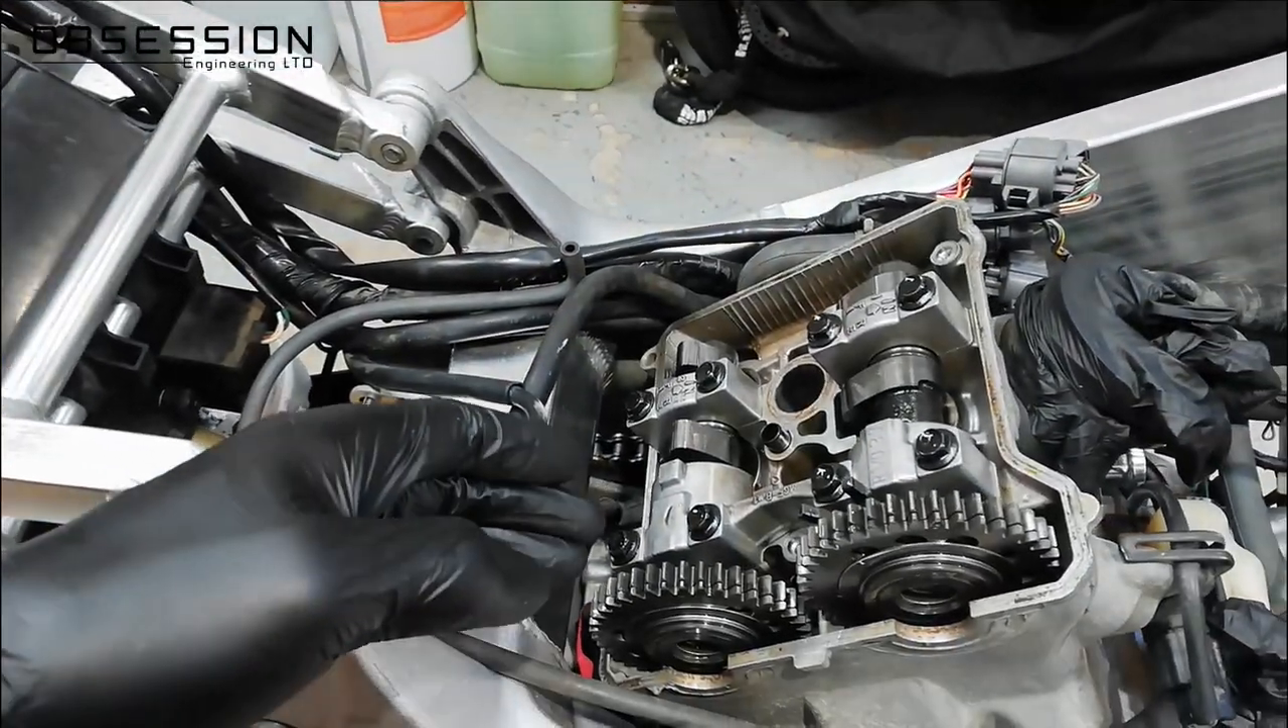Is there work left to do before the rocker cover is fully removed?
No.